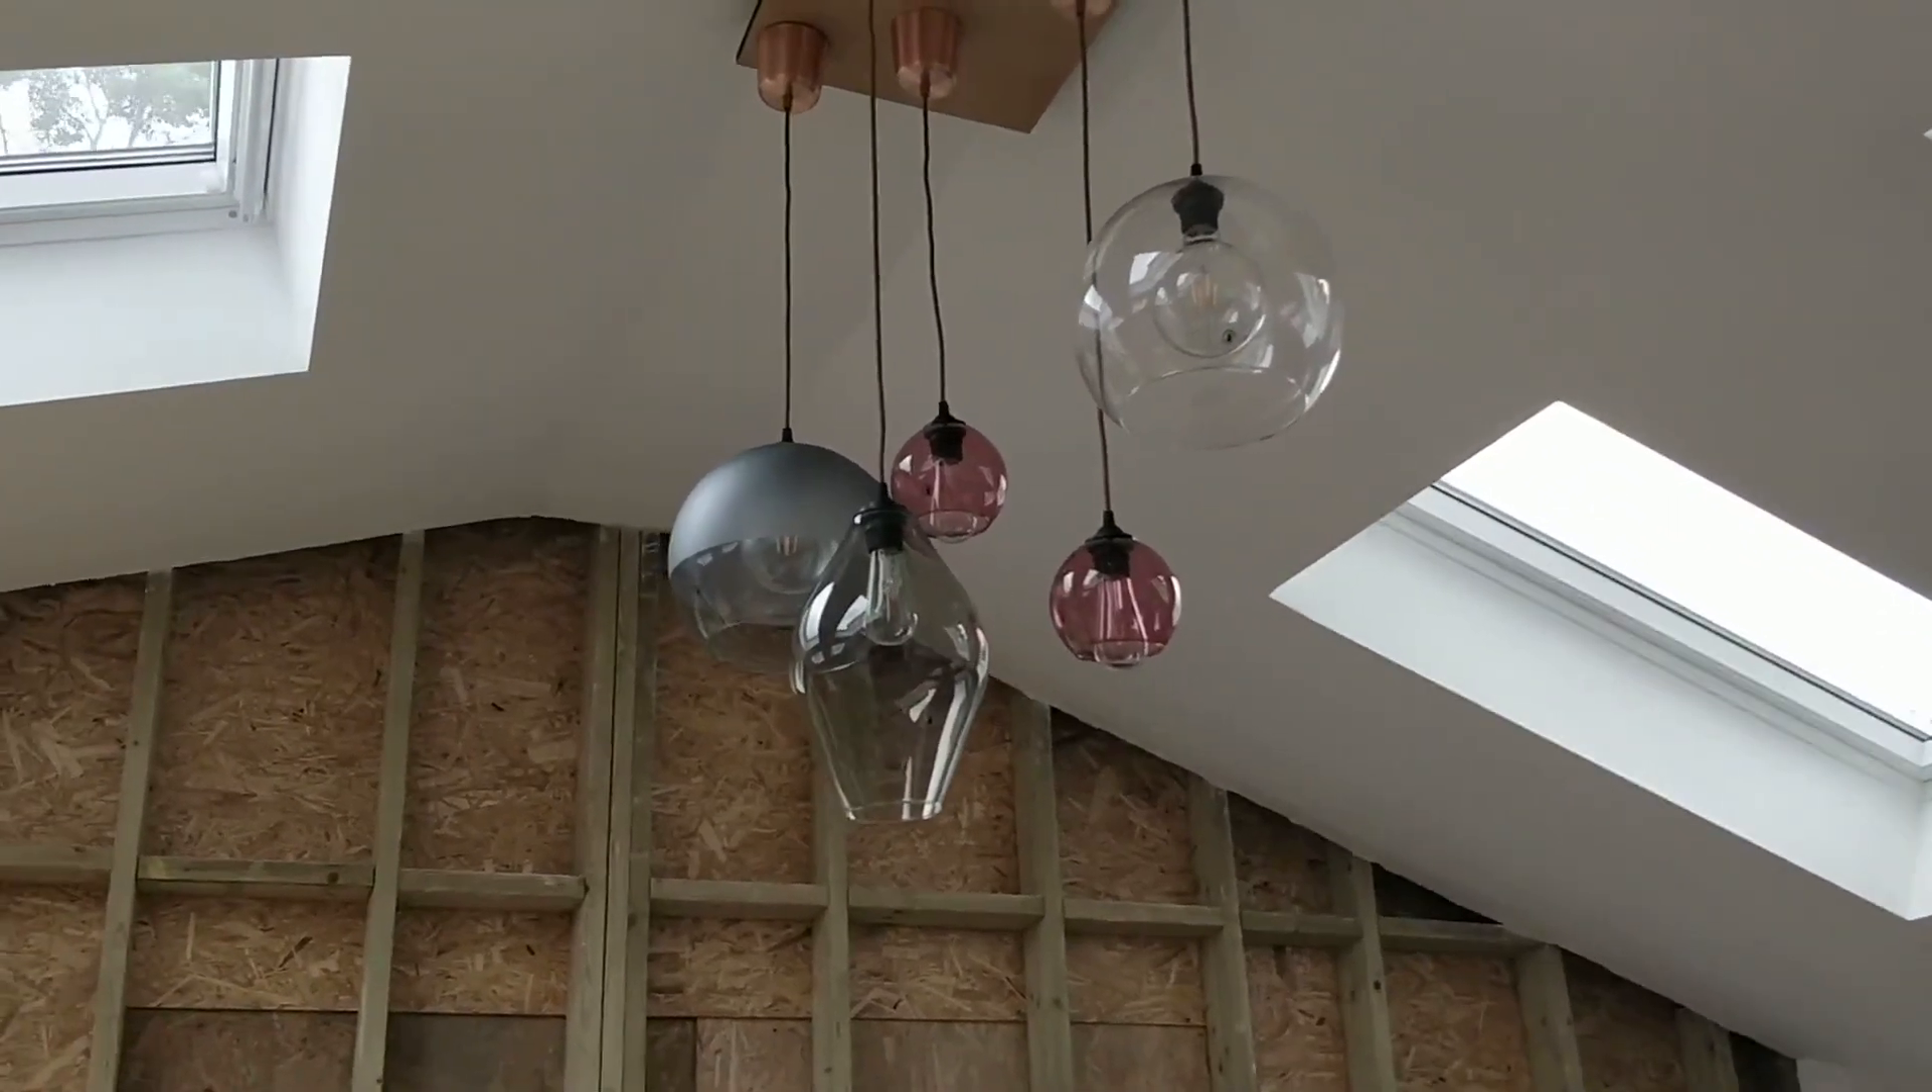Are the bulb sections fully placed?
Yes.